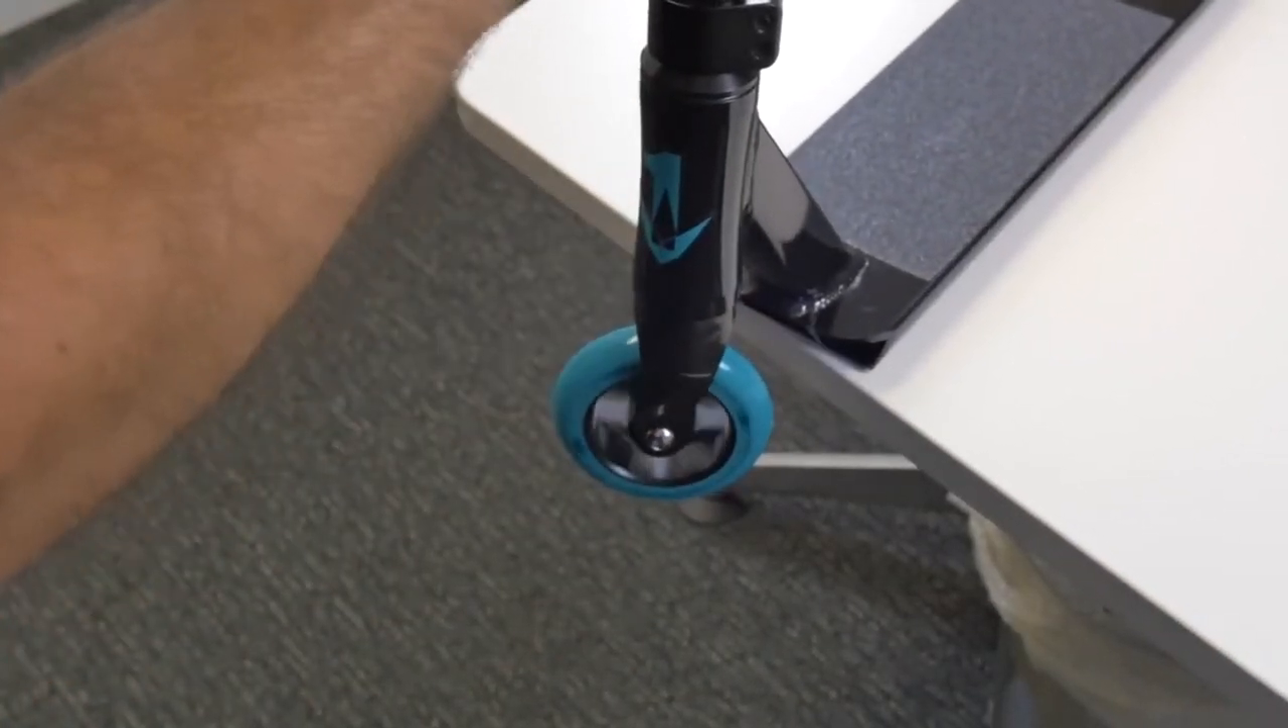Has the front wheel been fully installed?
Yes.